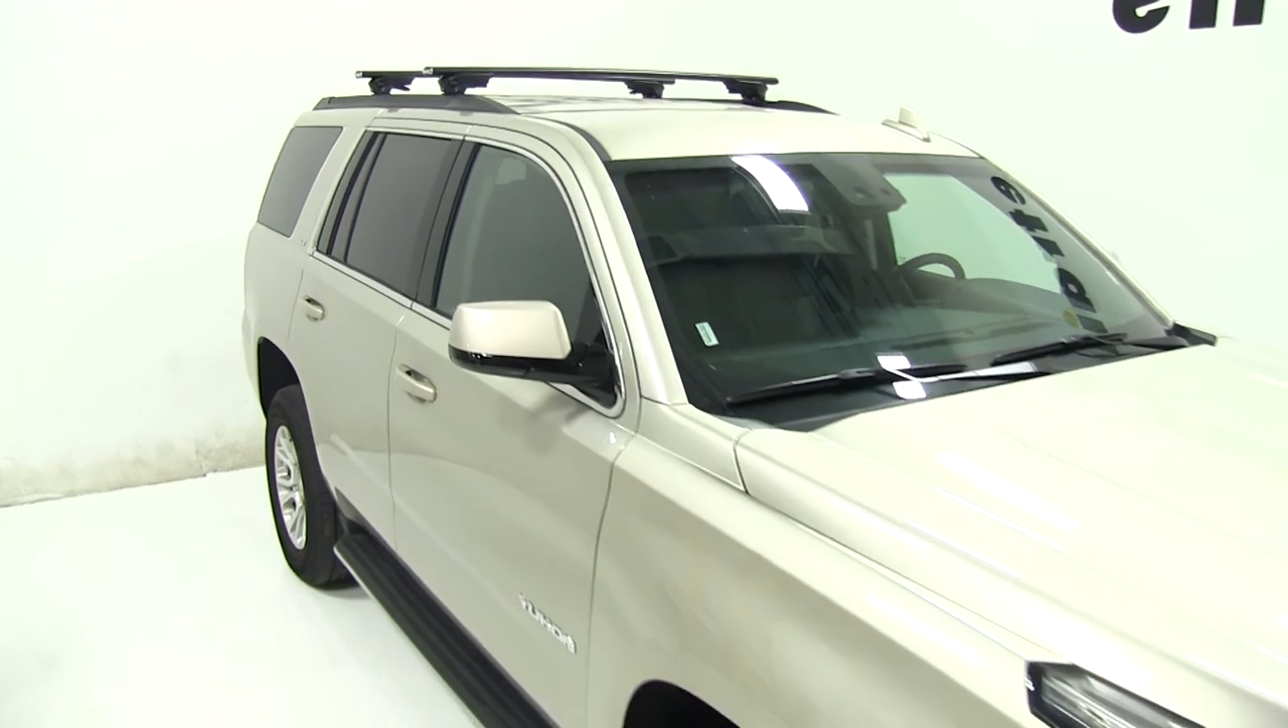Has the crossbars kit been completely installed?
Yes.